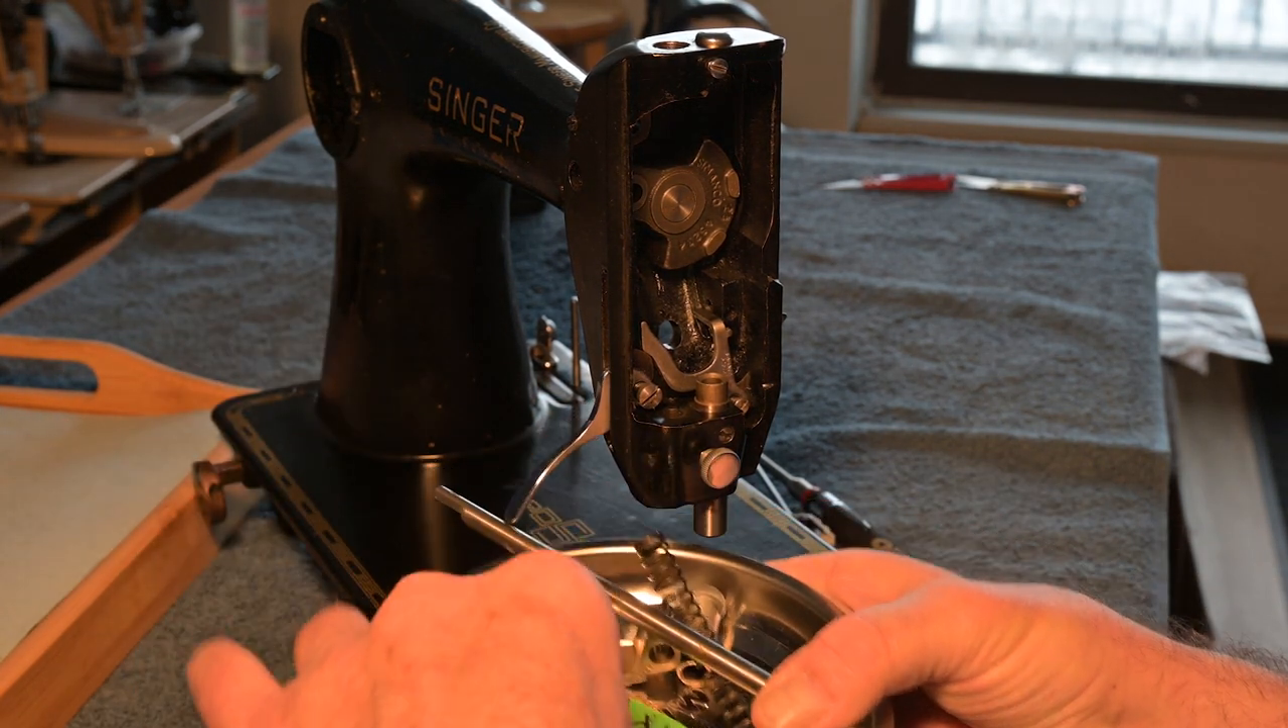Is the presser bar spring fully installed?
No.